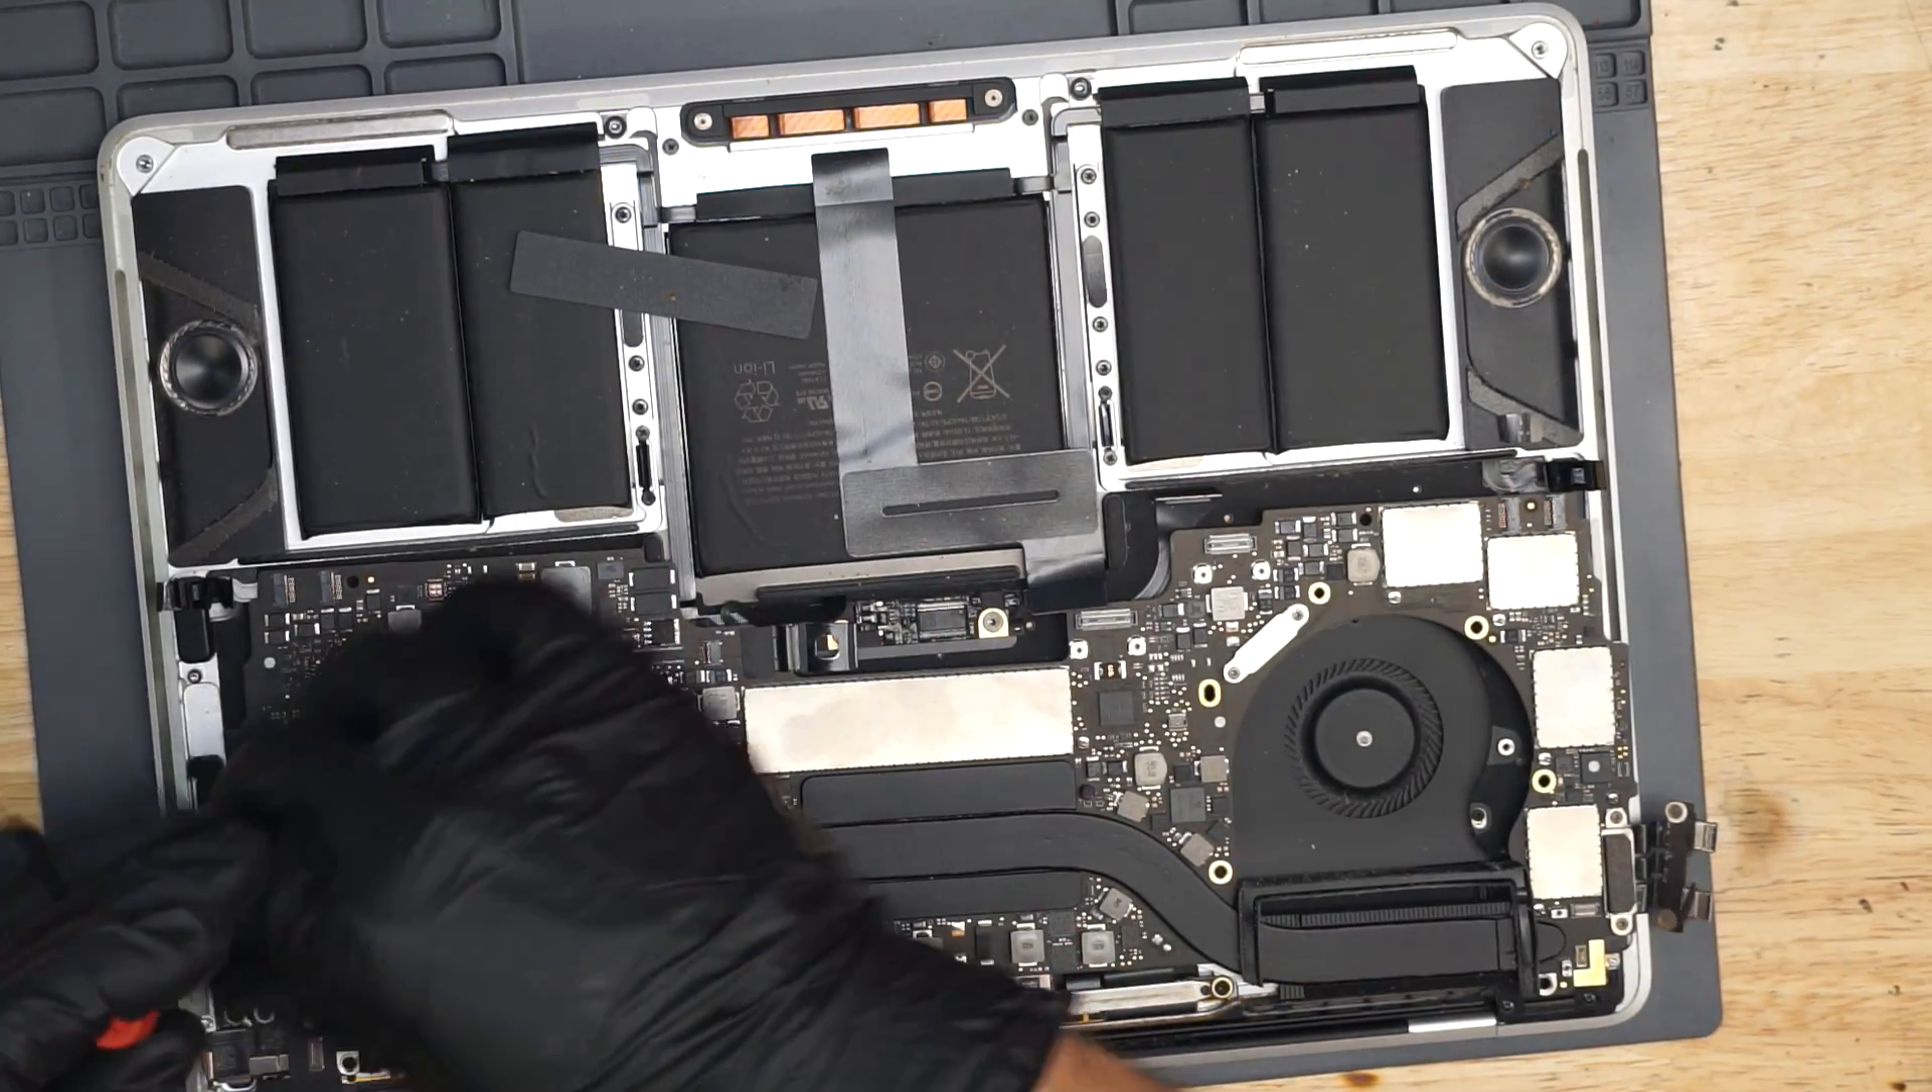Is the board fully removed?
No.